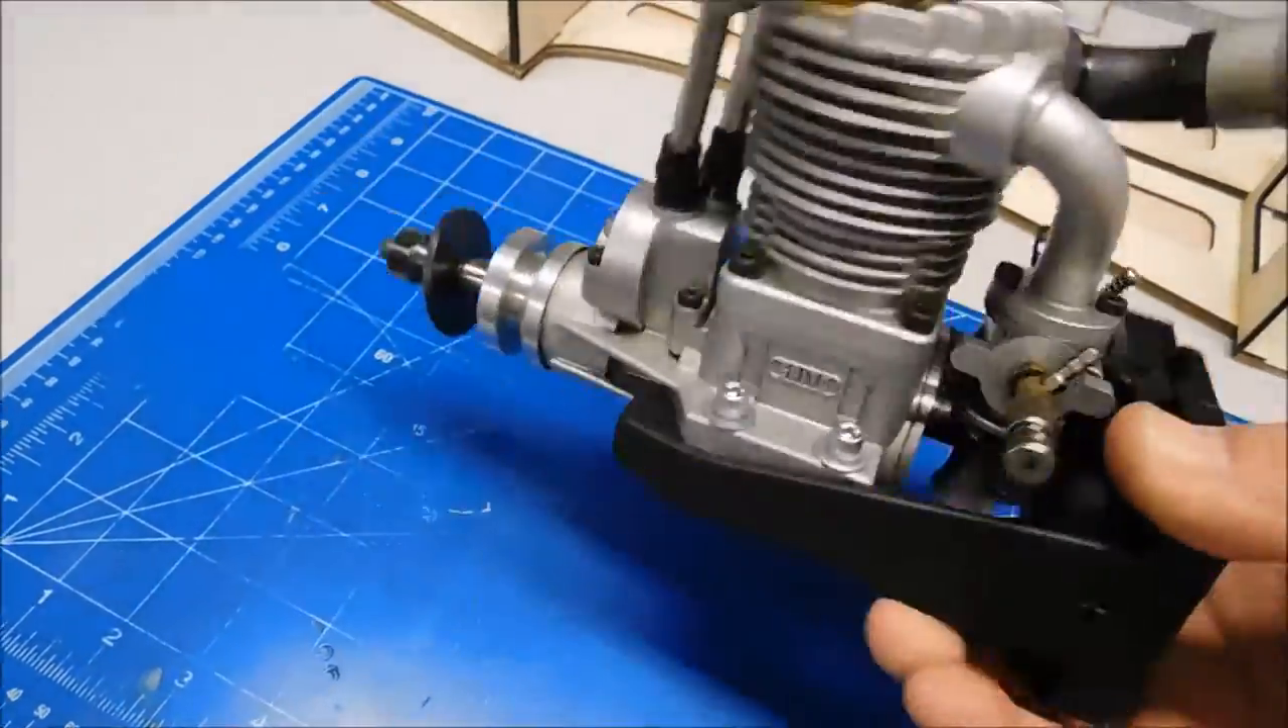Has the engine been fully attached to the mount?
Yes.